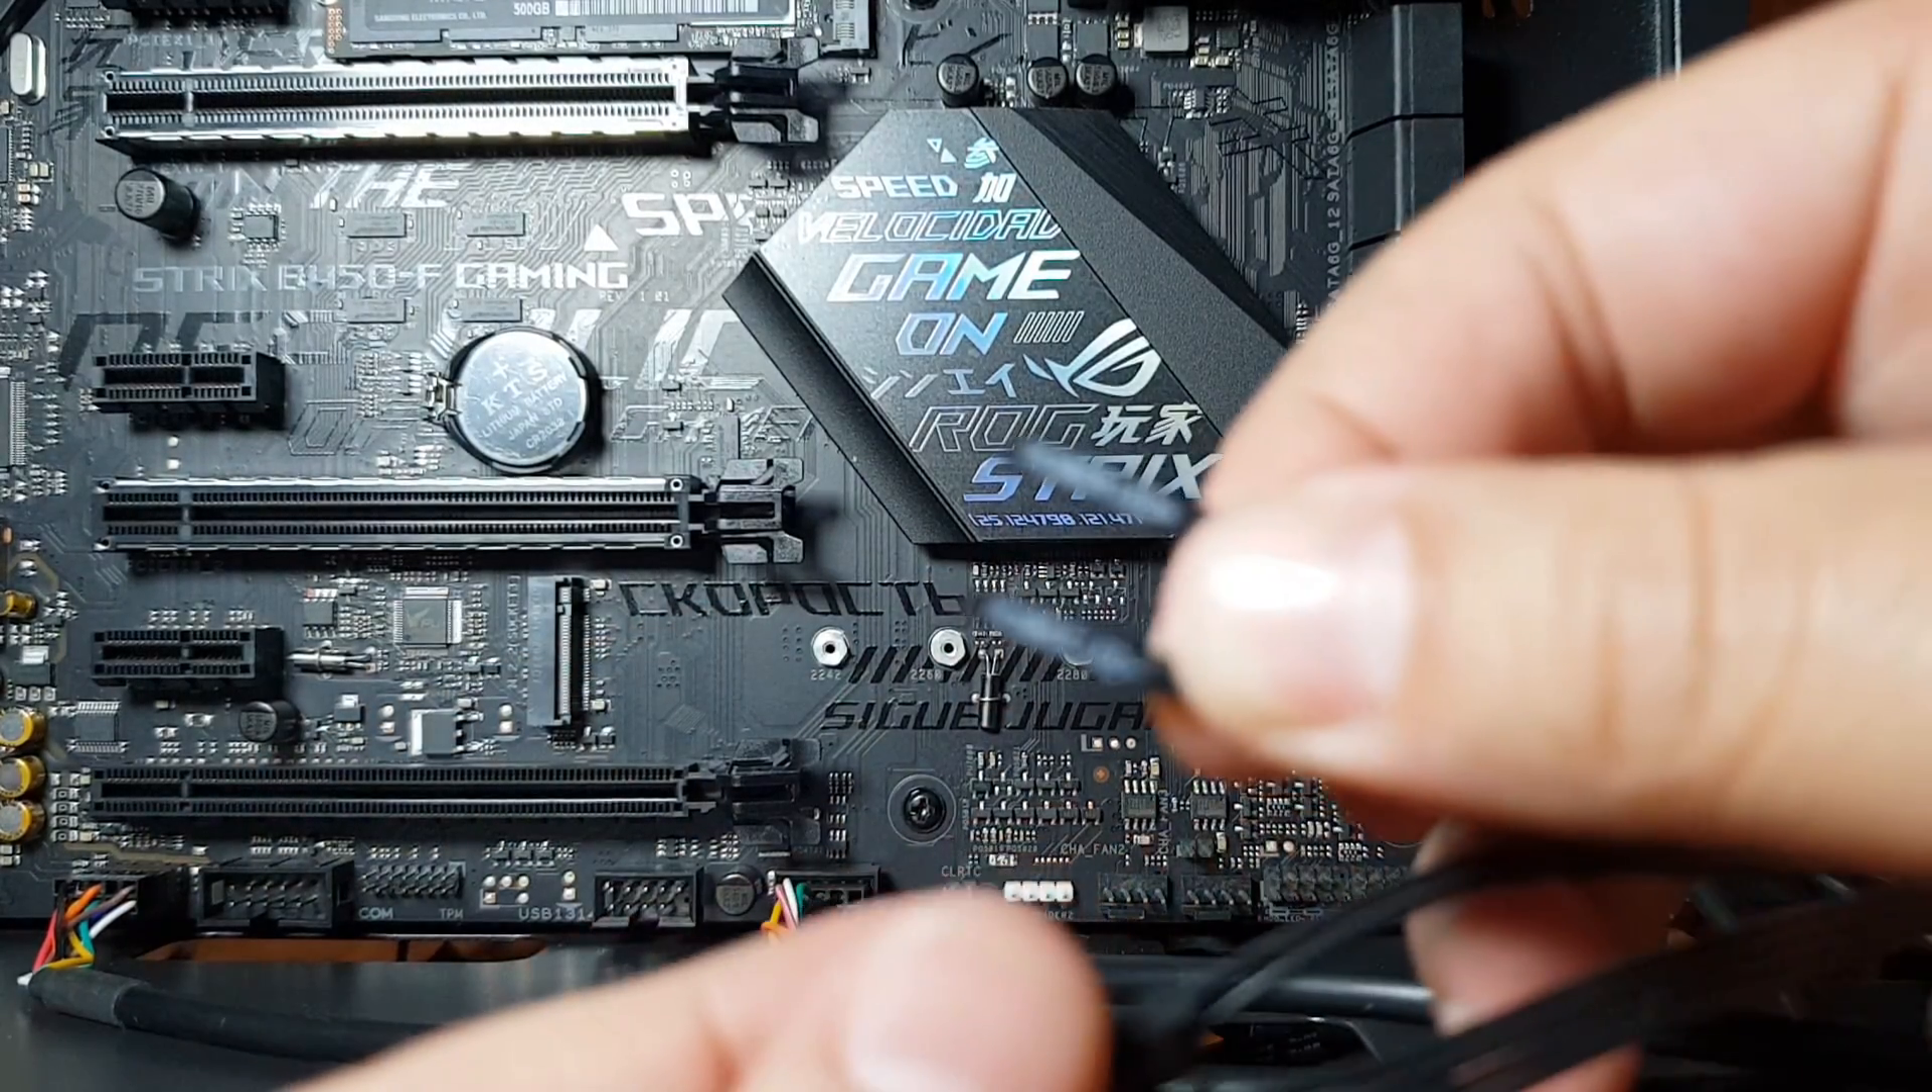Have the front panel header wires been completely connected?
No.